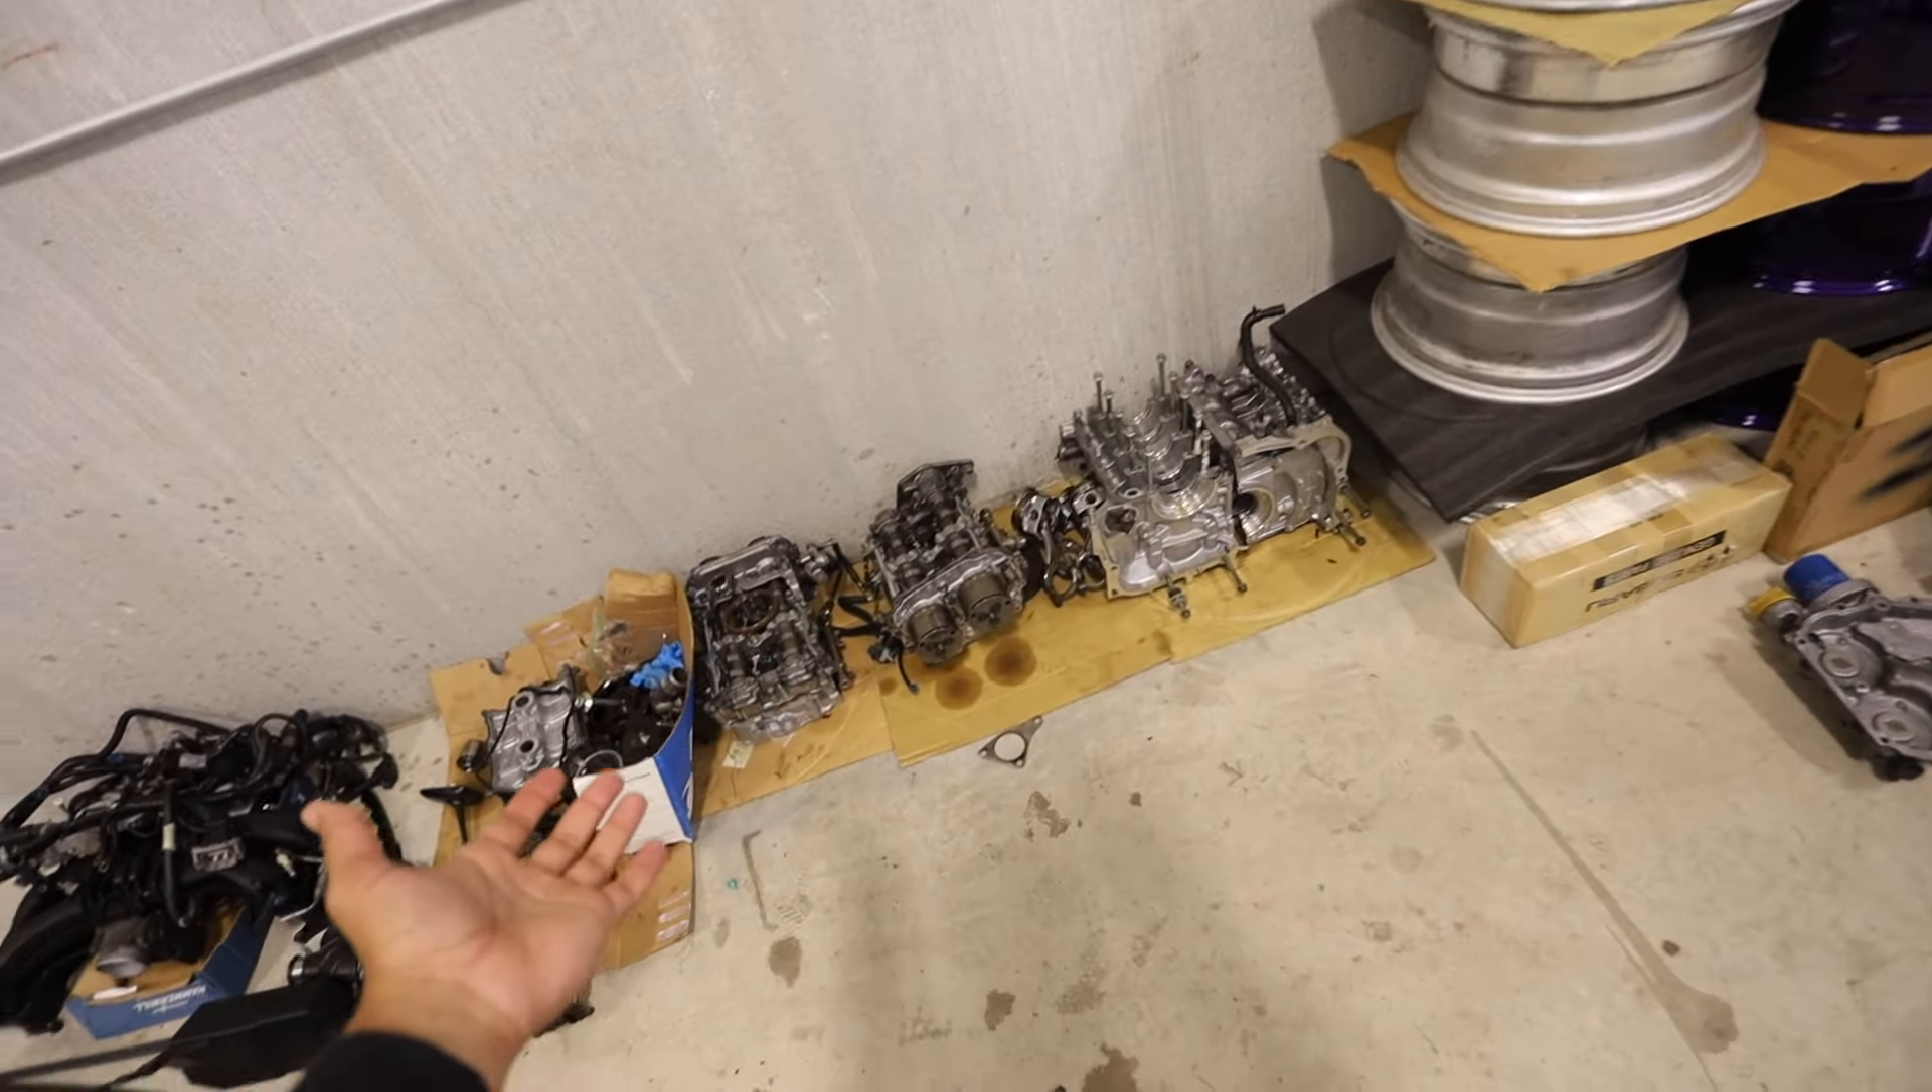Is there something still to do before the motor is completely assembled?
Yes.